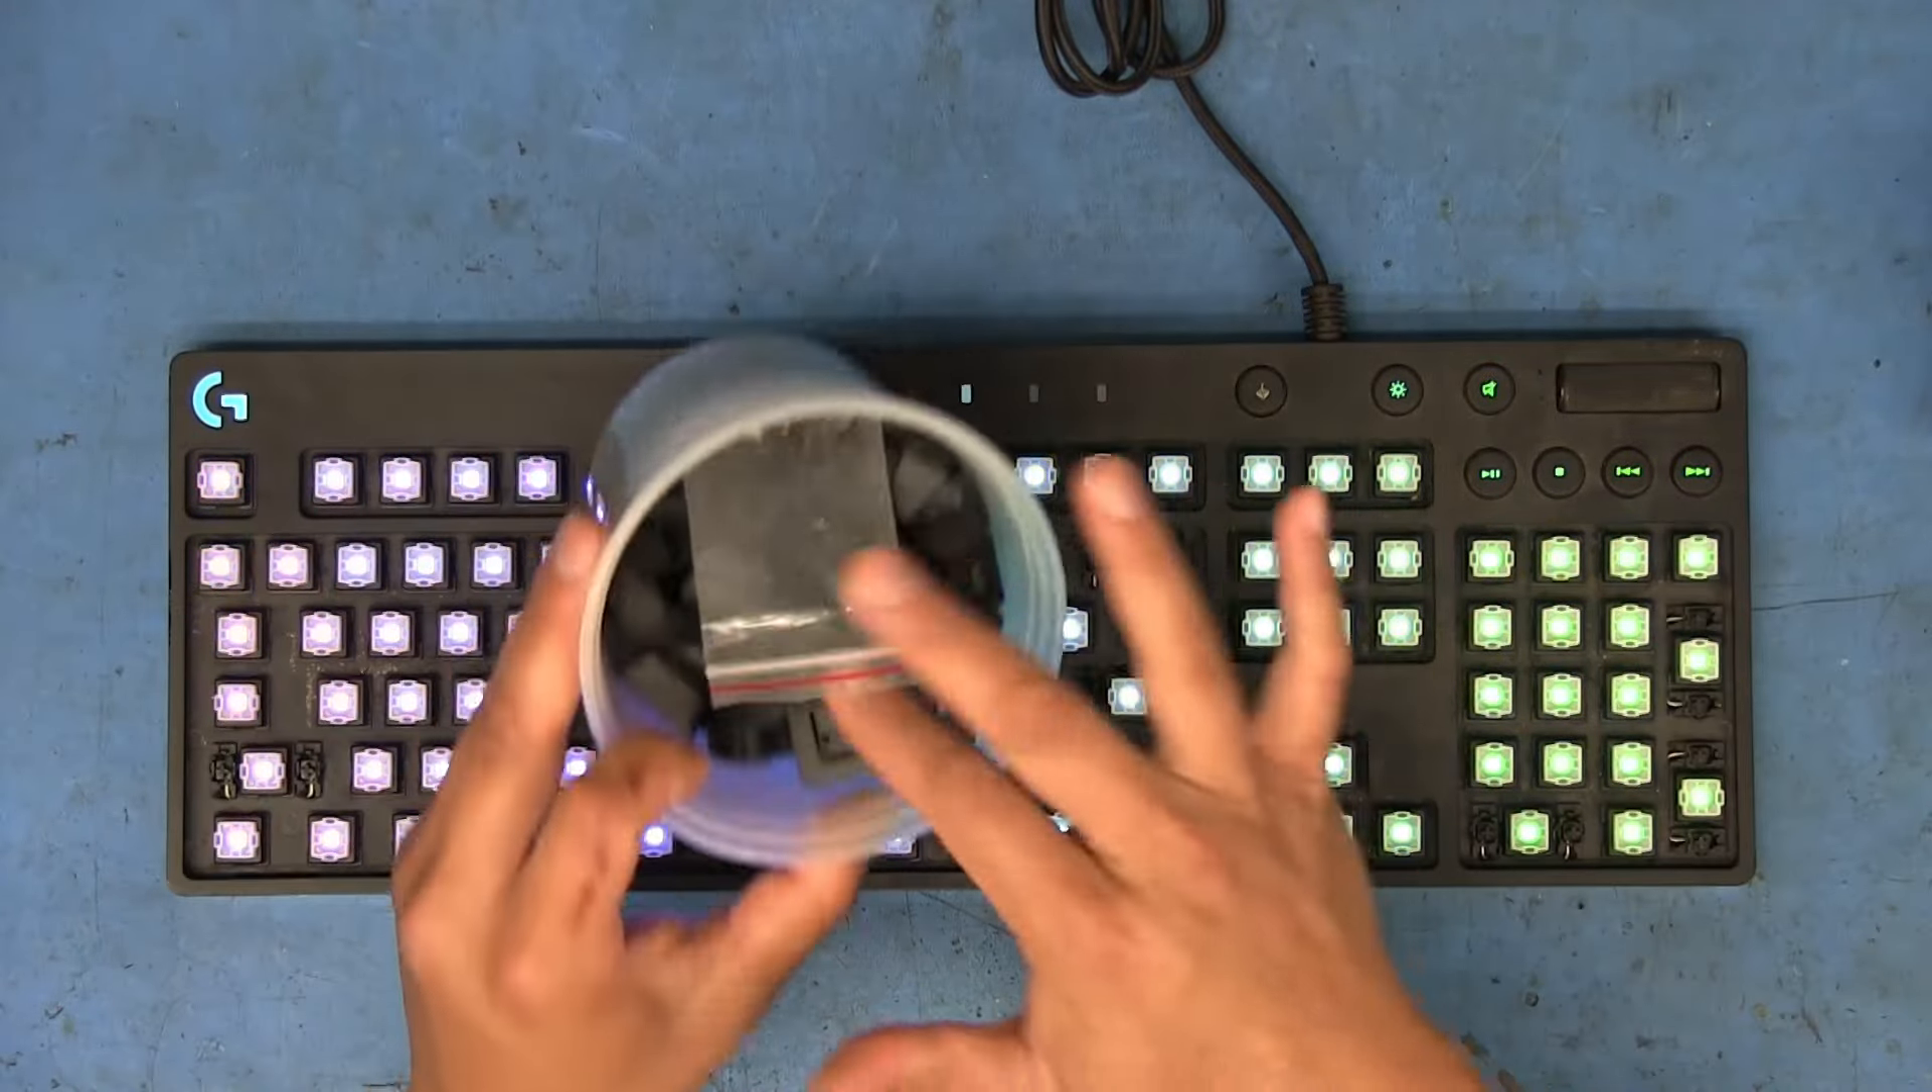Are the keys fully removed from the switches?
Yes.